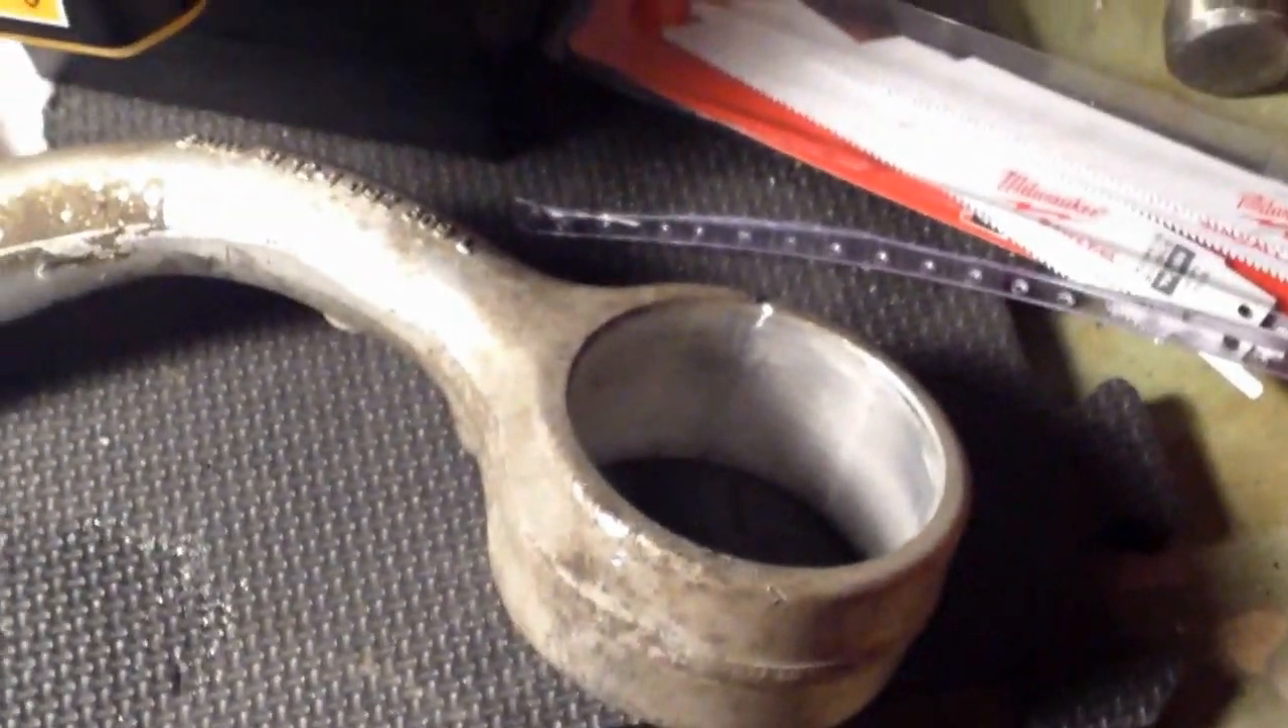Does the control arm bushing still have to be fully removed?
No.